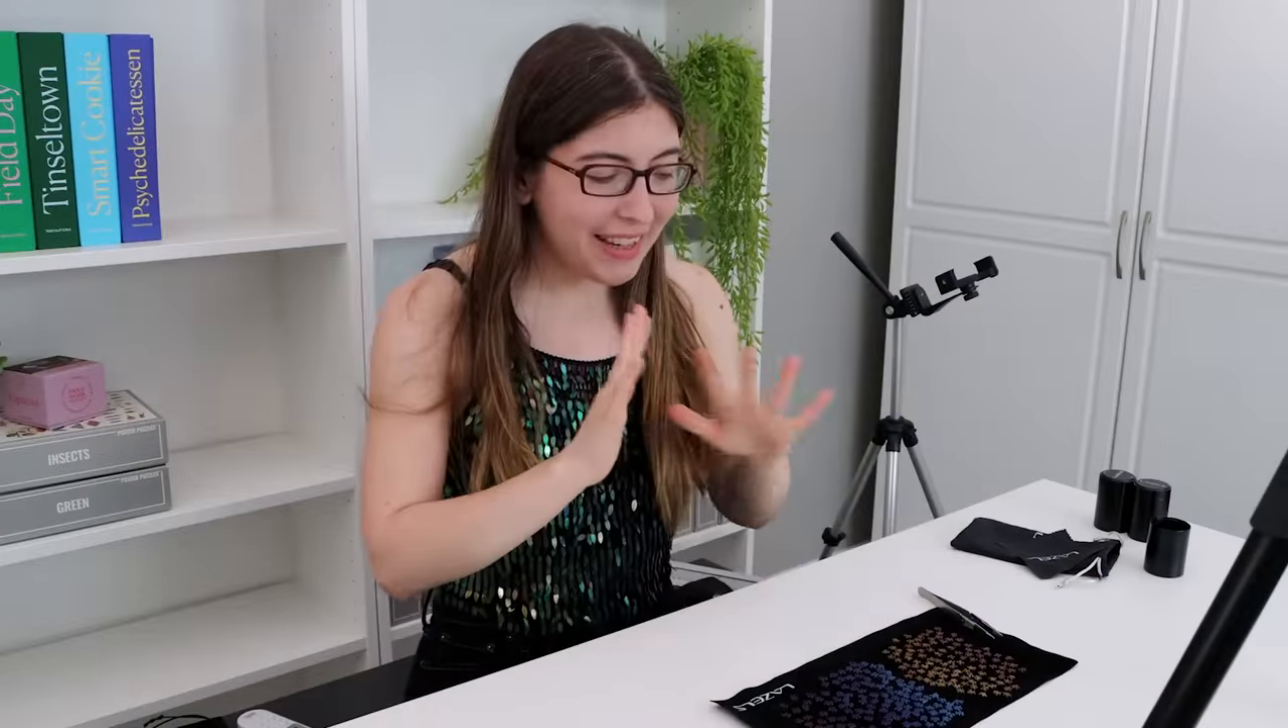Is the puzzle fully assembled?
No.